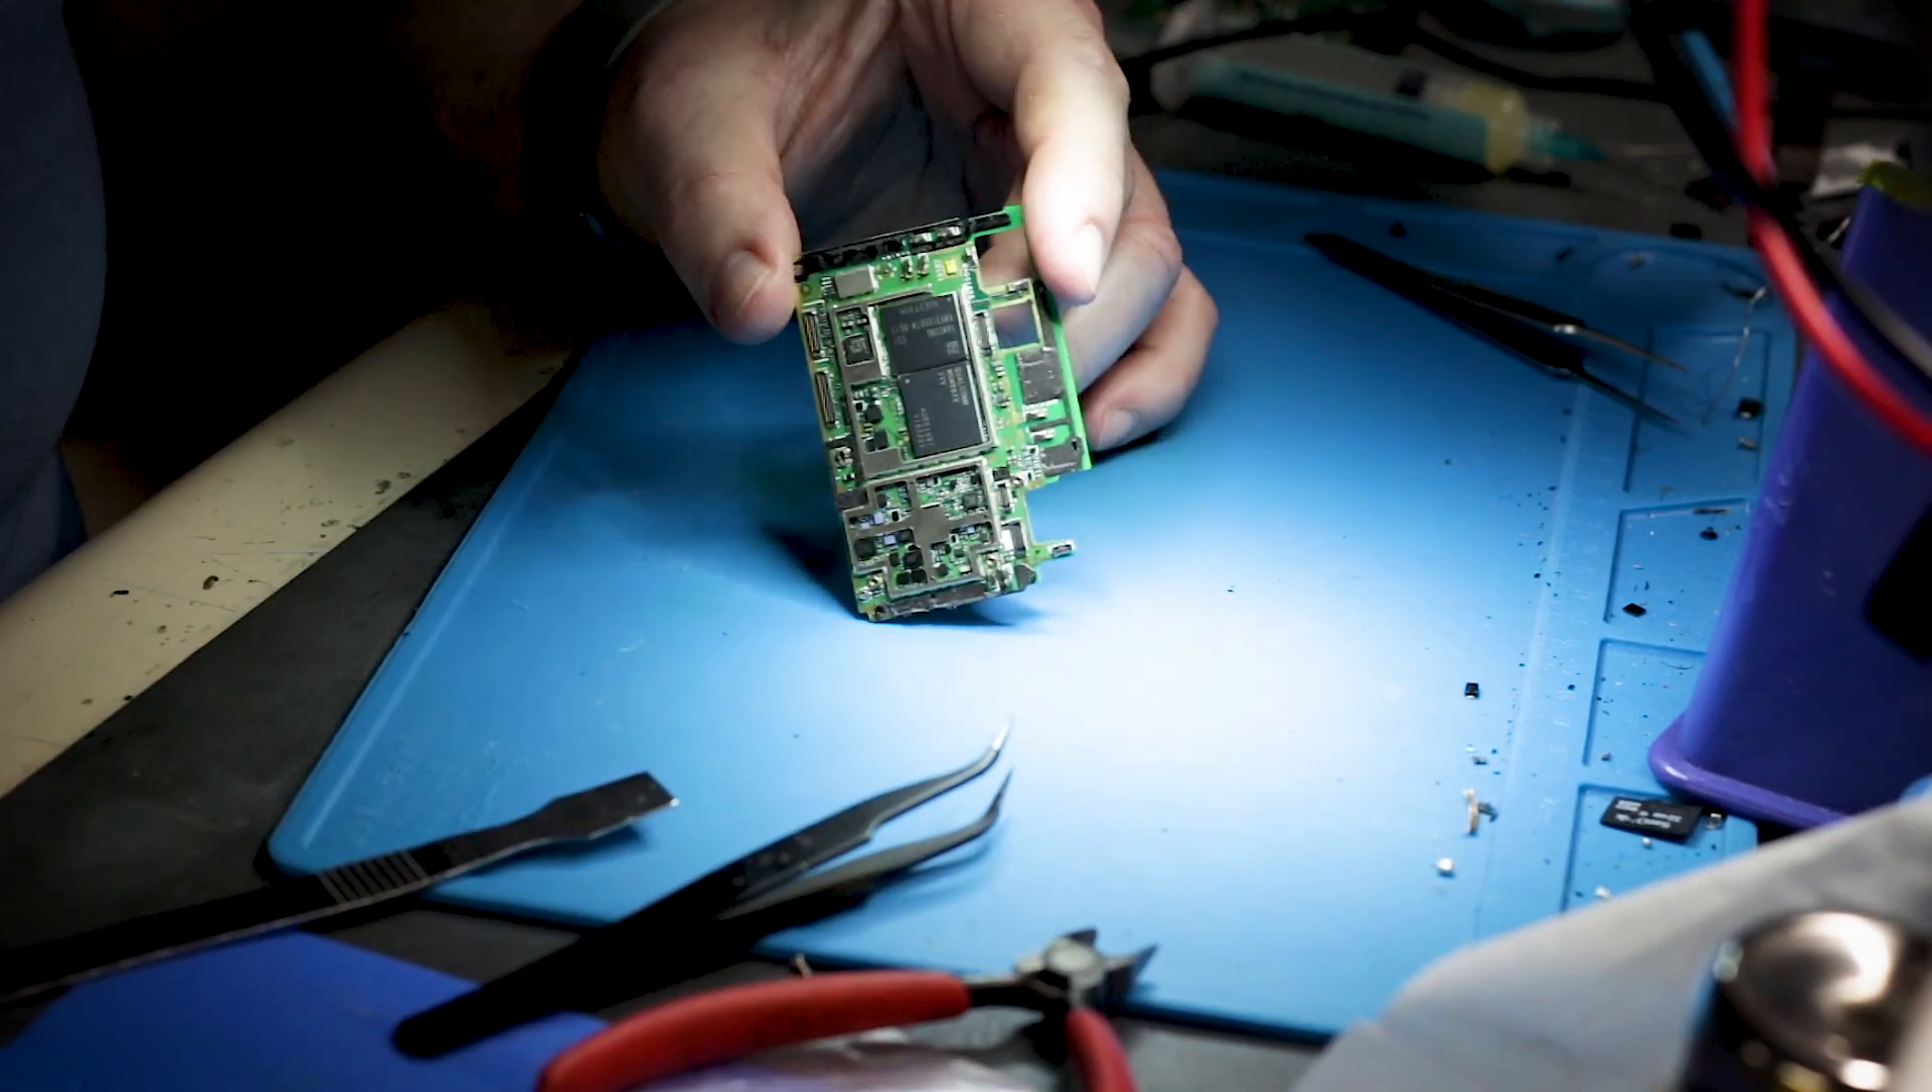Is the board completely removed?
Yes.